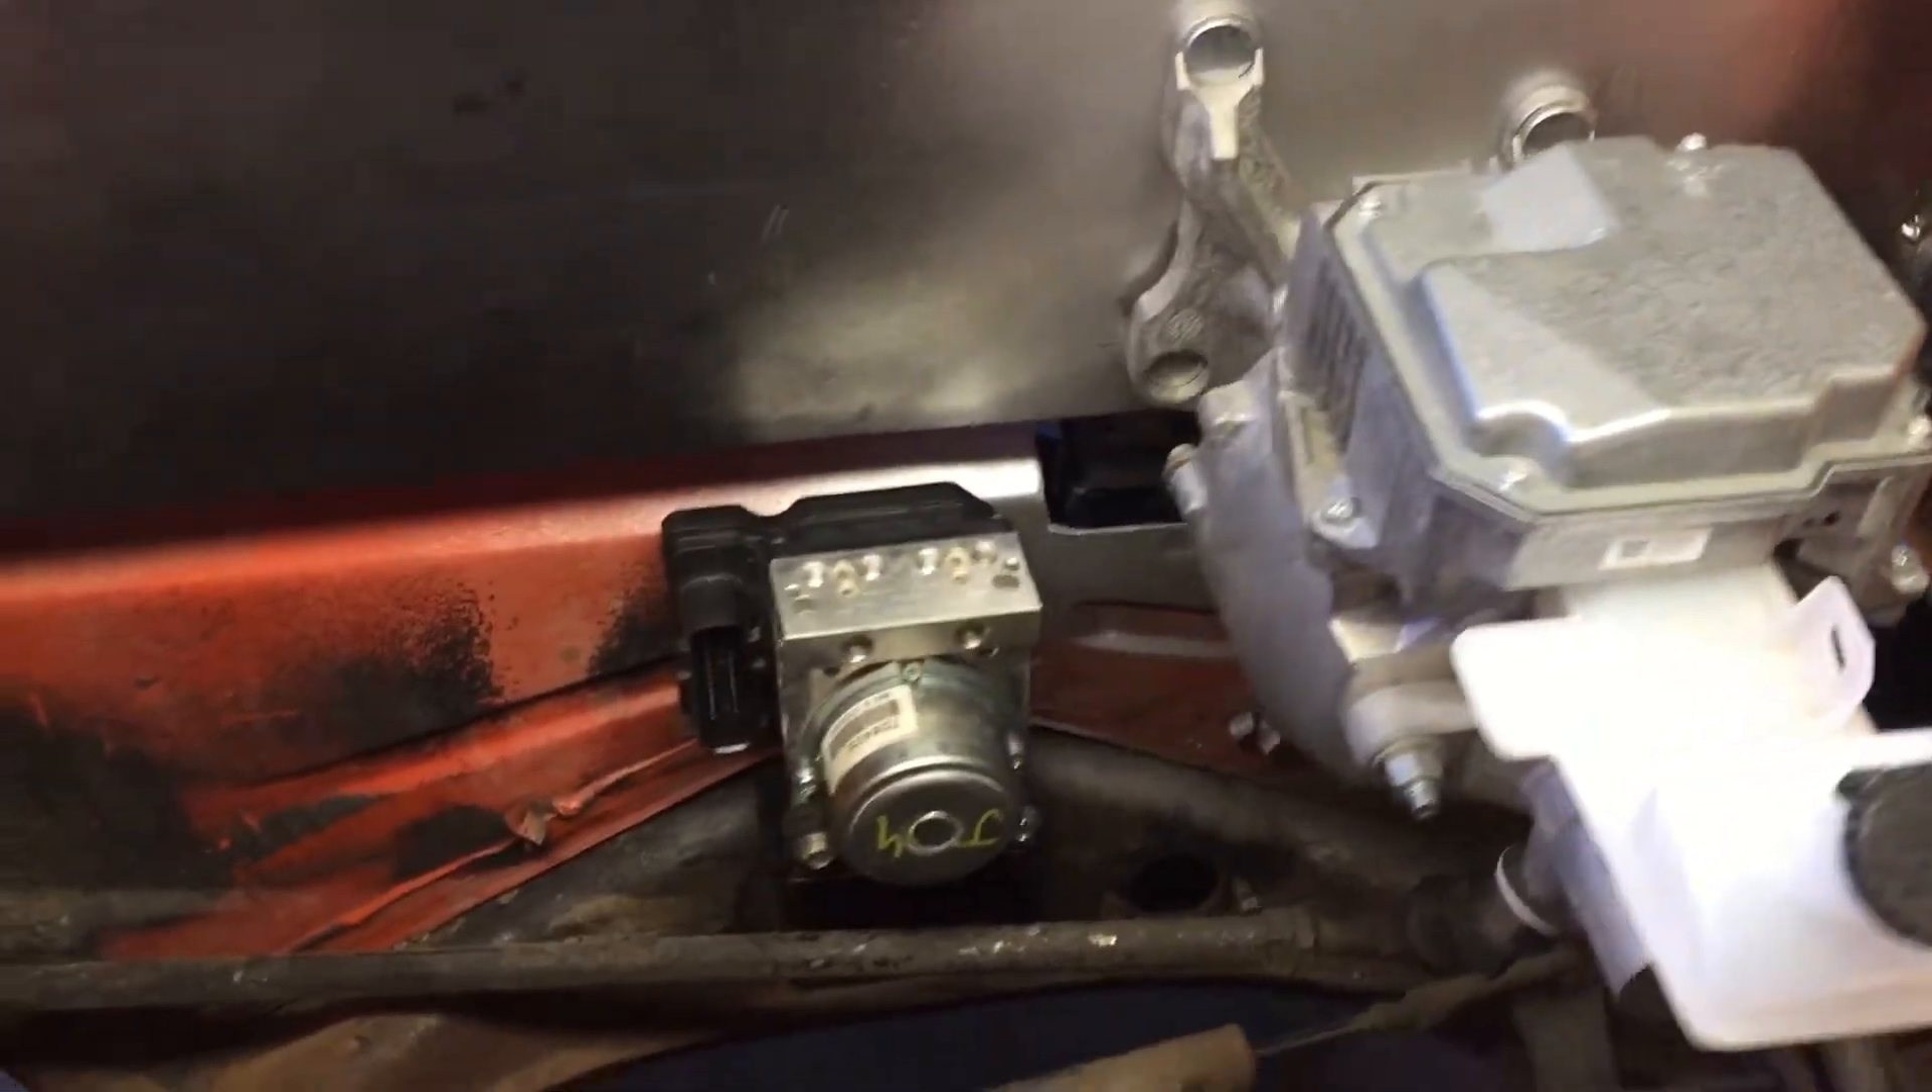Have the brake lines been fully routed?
No.